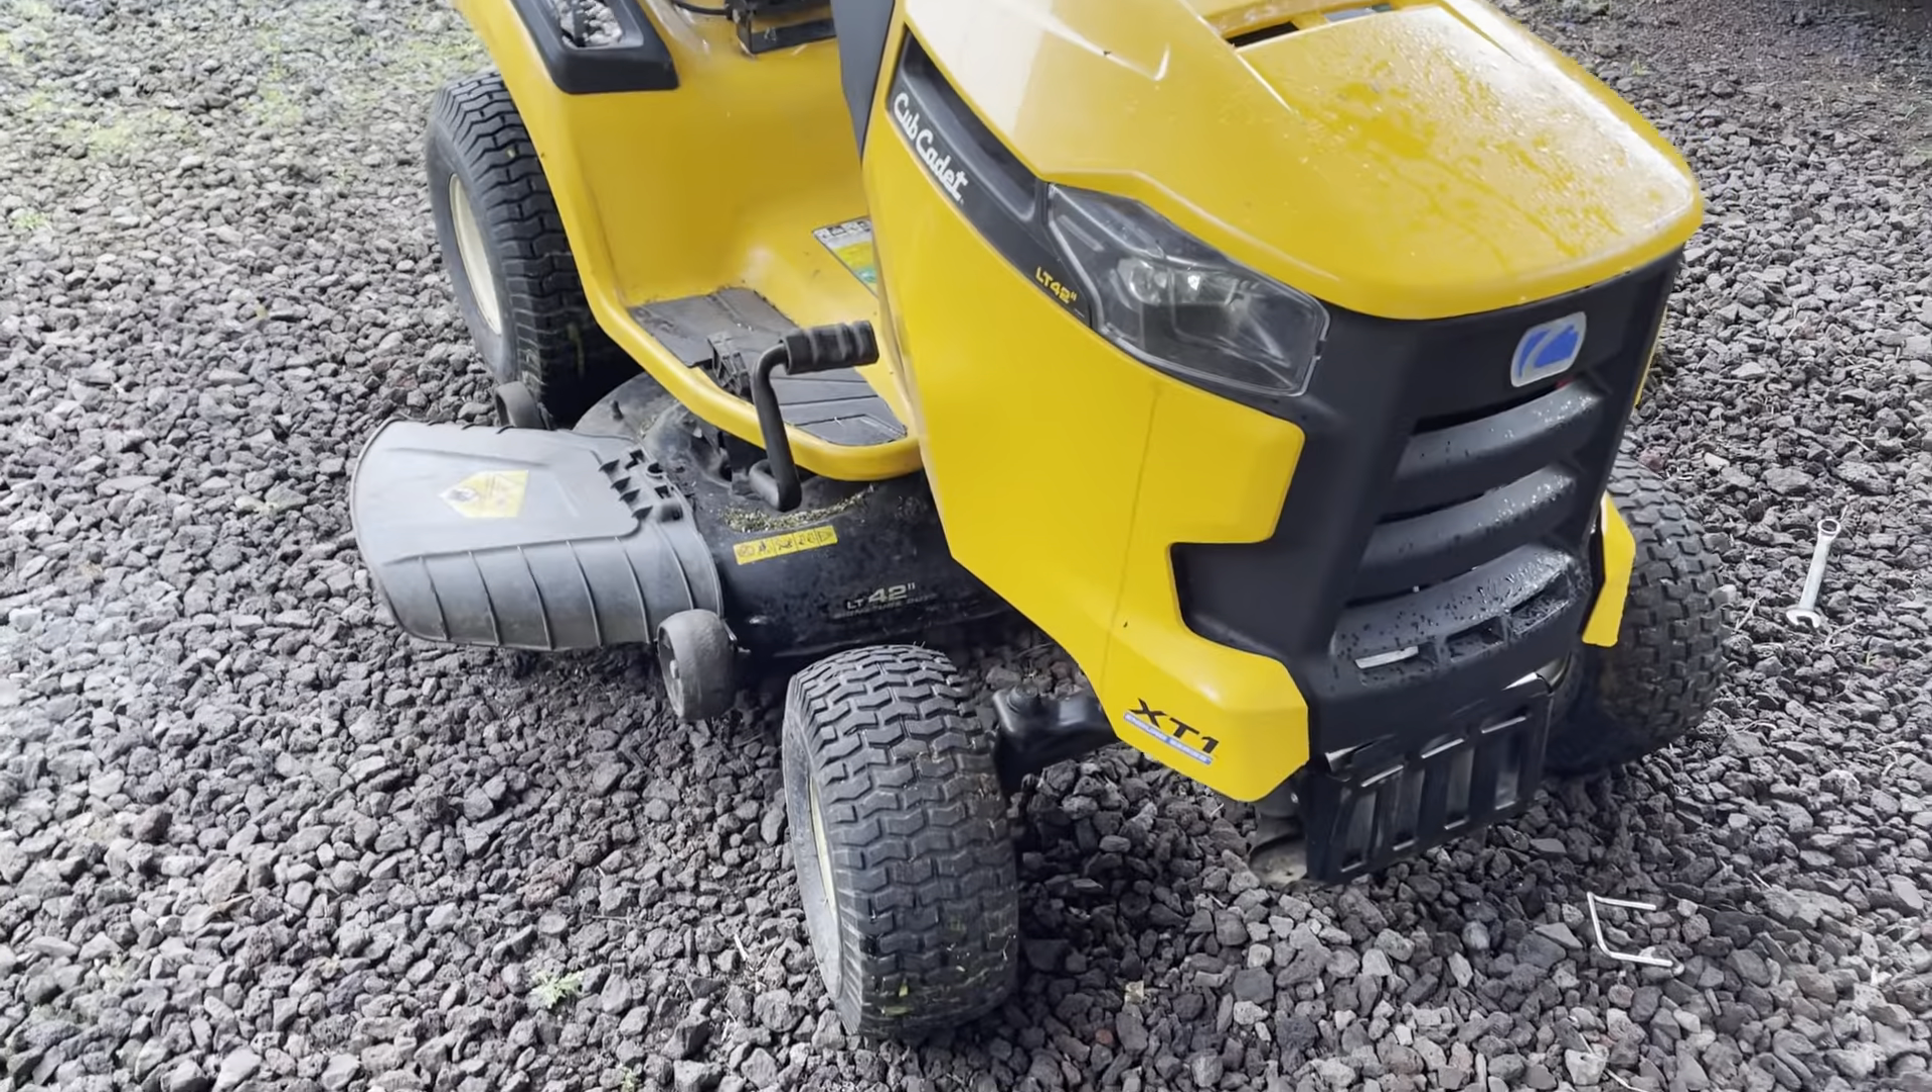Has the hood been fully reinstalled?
Yes.